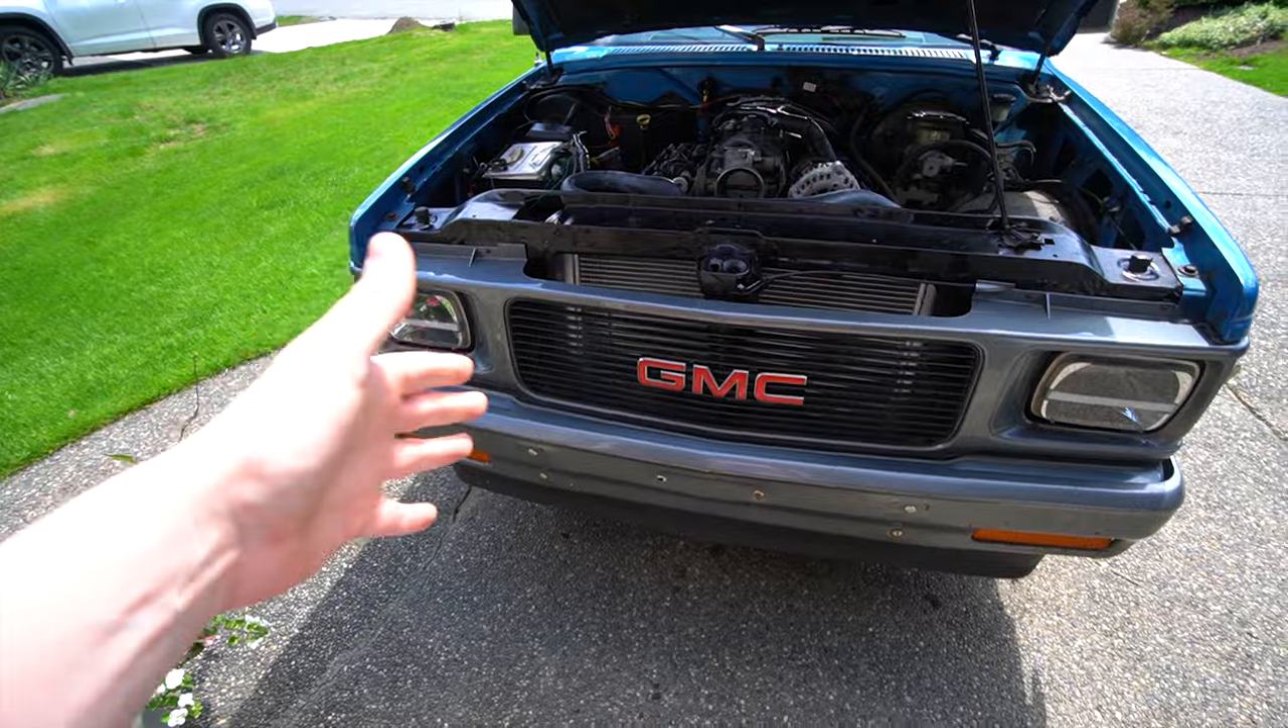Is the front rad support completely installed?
Yes.